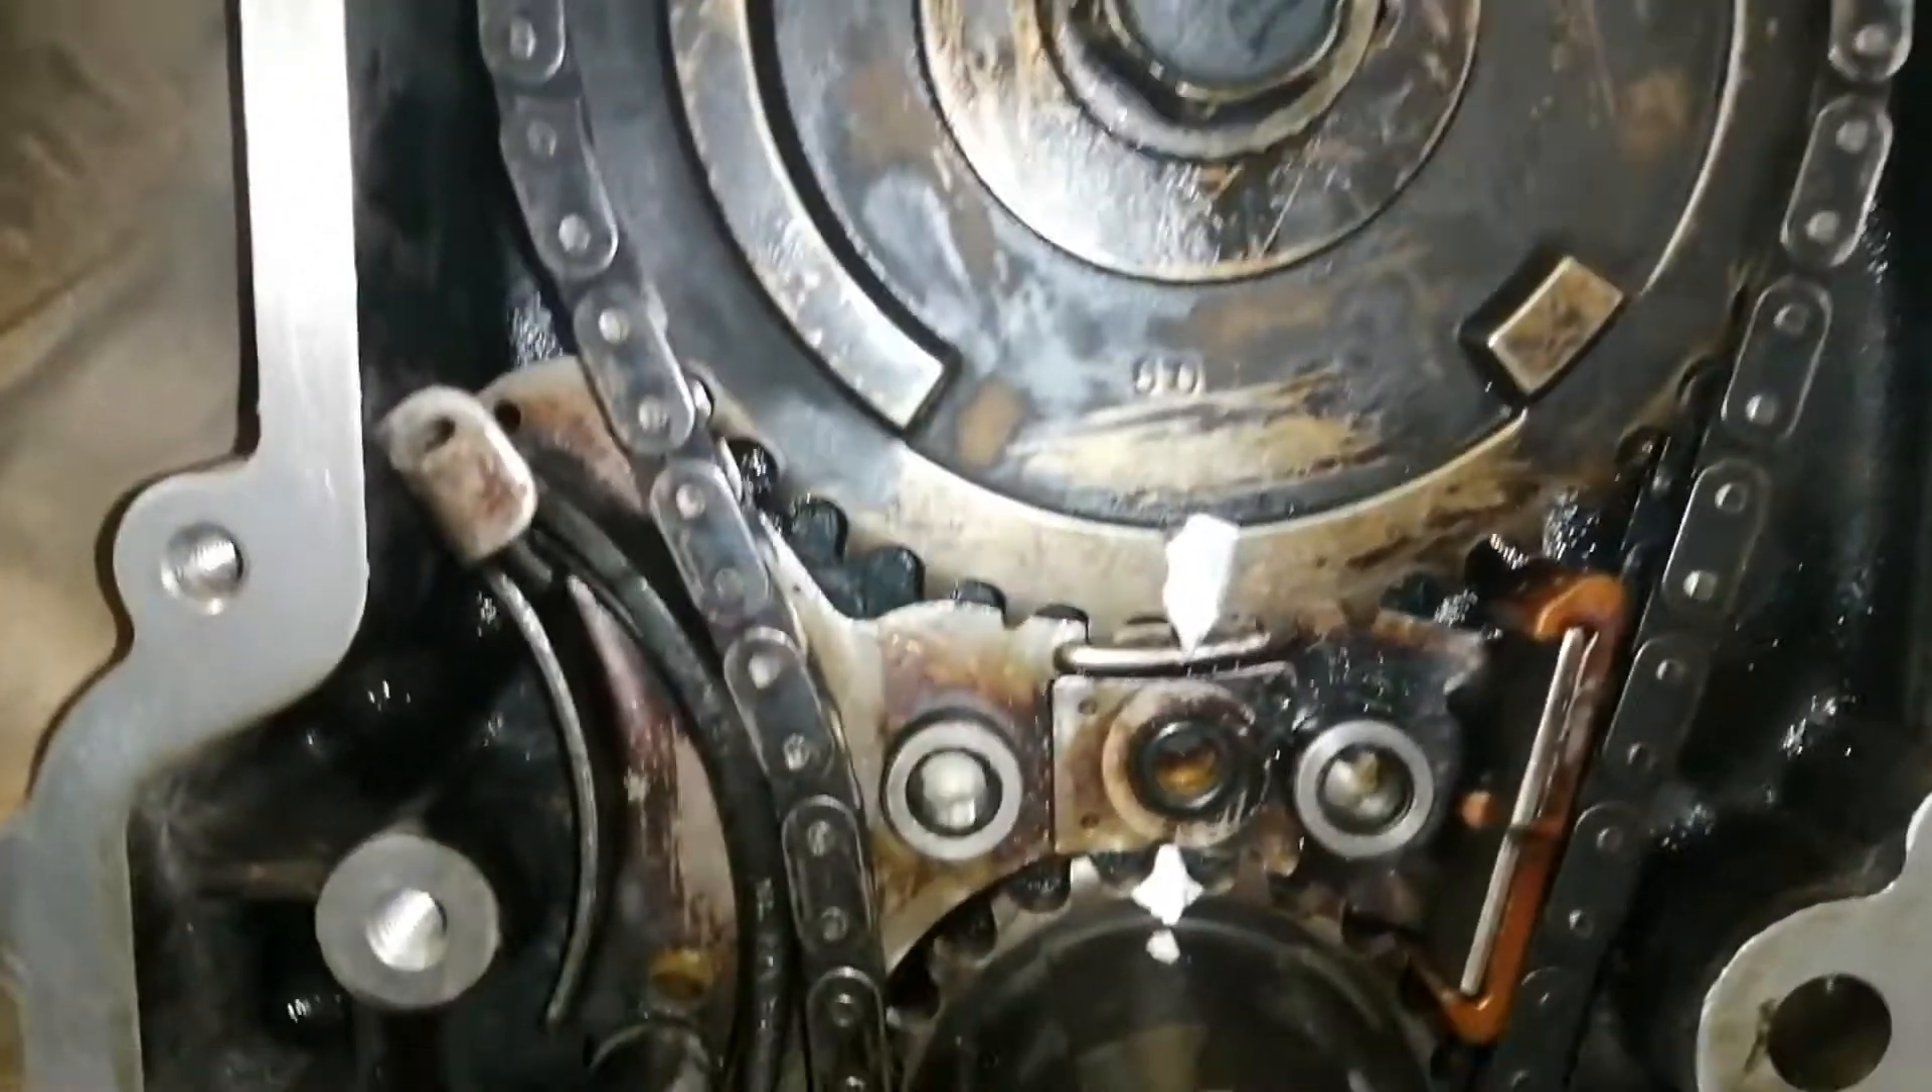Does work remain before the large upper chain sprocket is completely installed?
No.